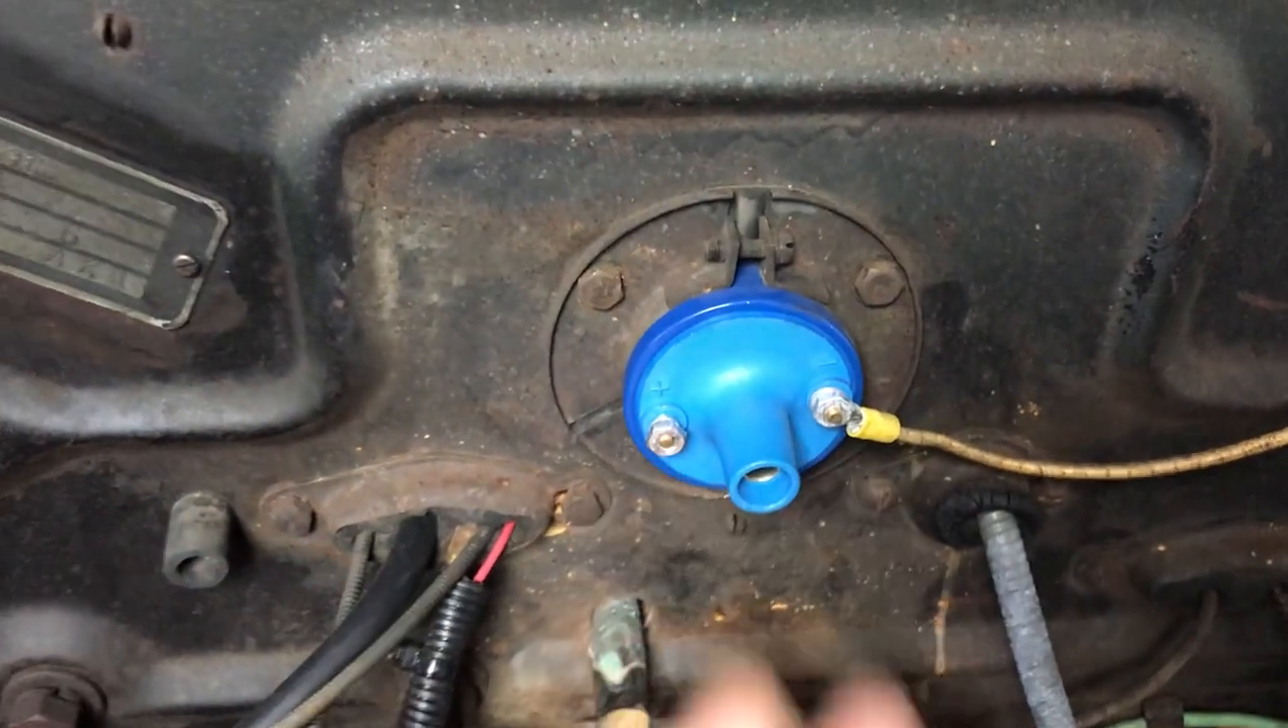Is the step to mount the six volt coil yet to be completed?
No.